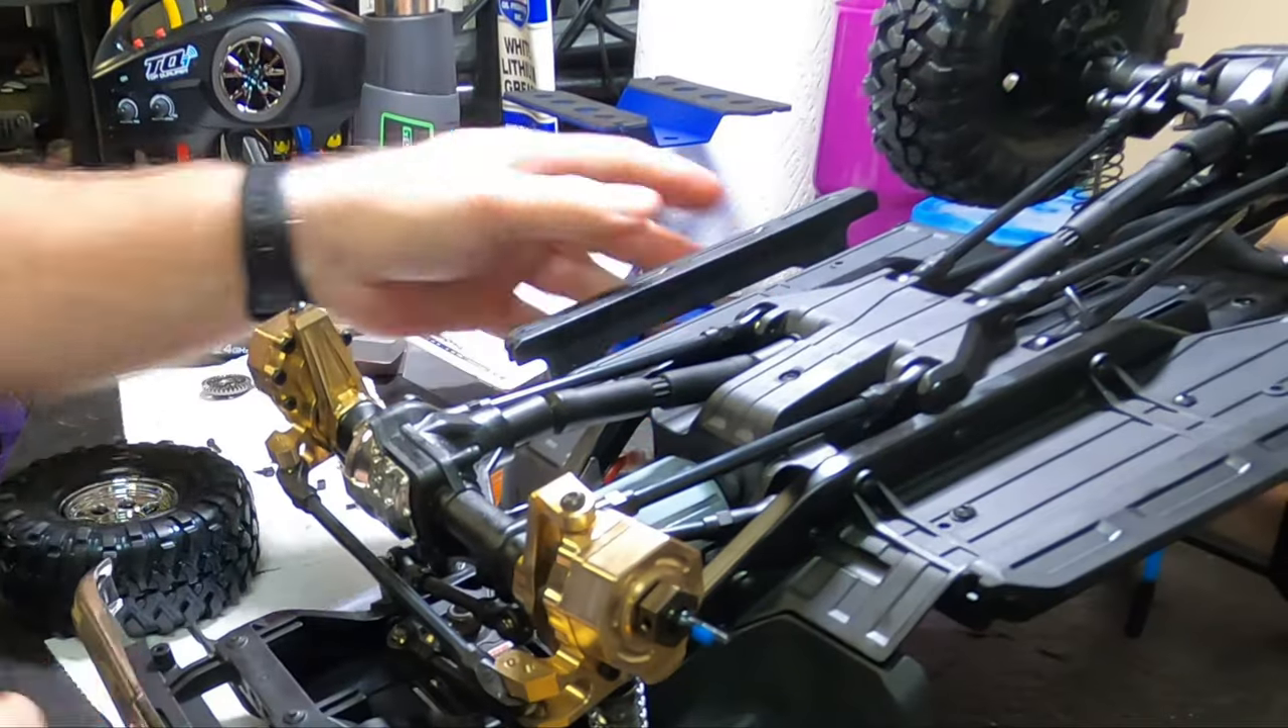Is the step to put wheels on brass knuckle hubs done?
No.